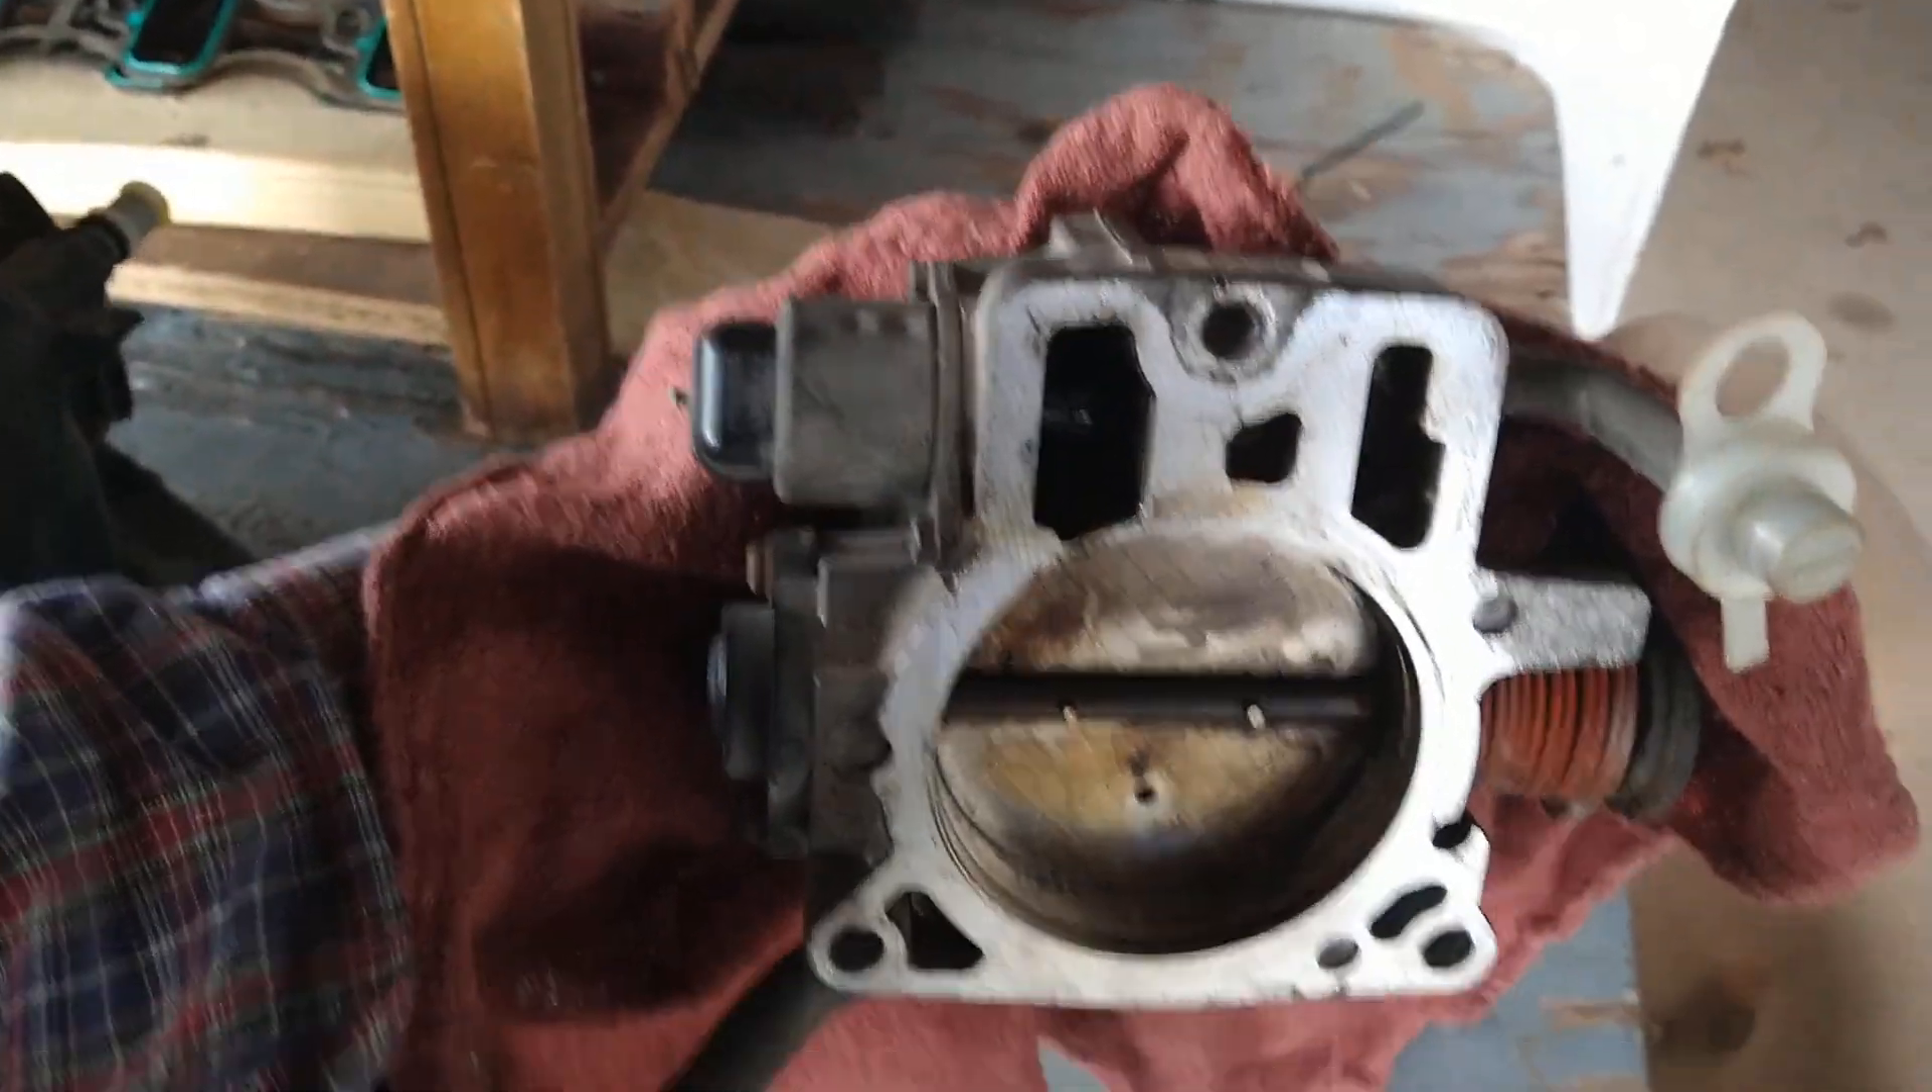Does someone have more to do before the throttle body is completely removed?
No.